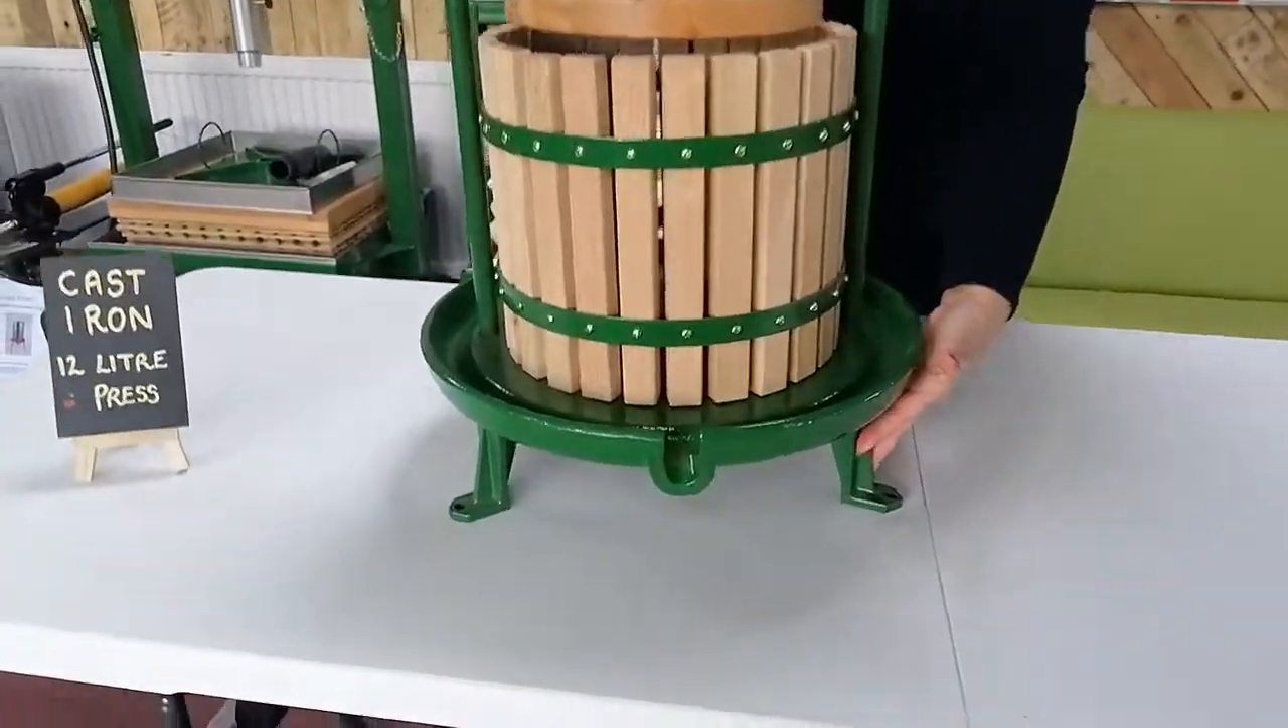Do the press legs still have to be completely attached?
No.